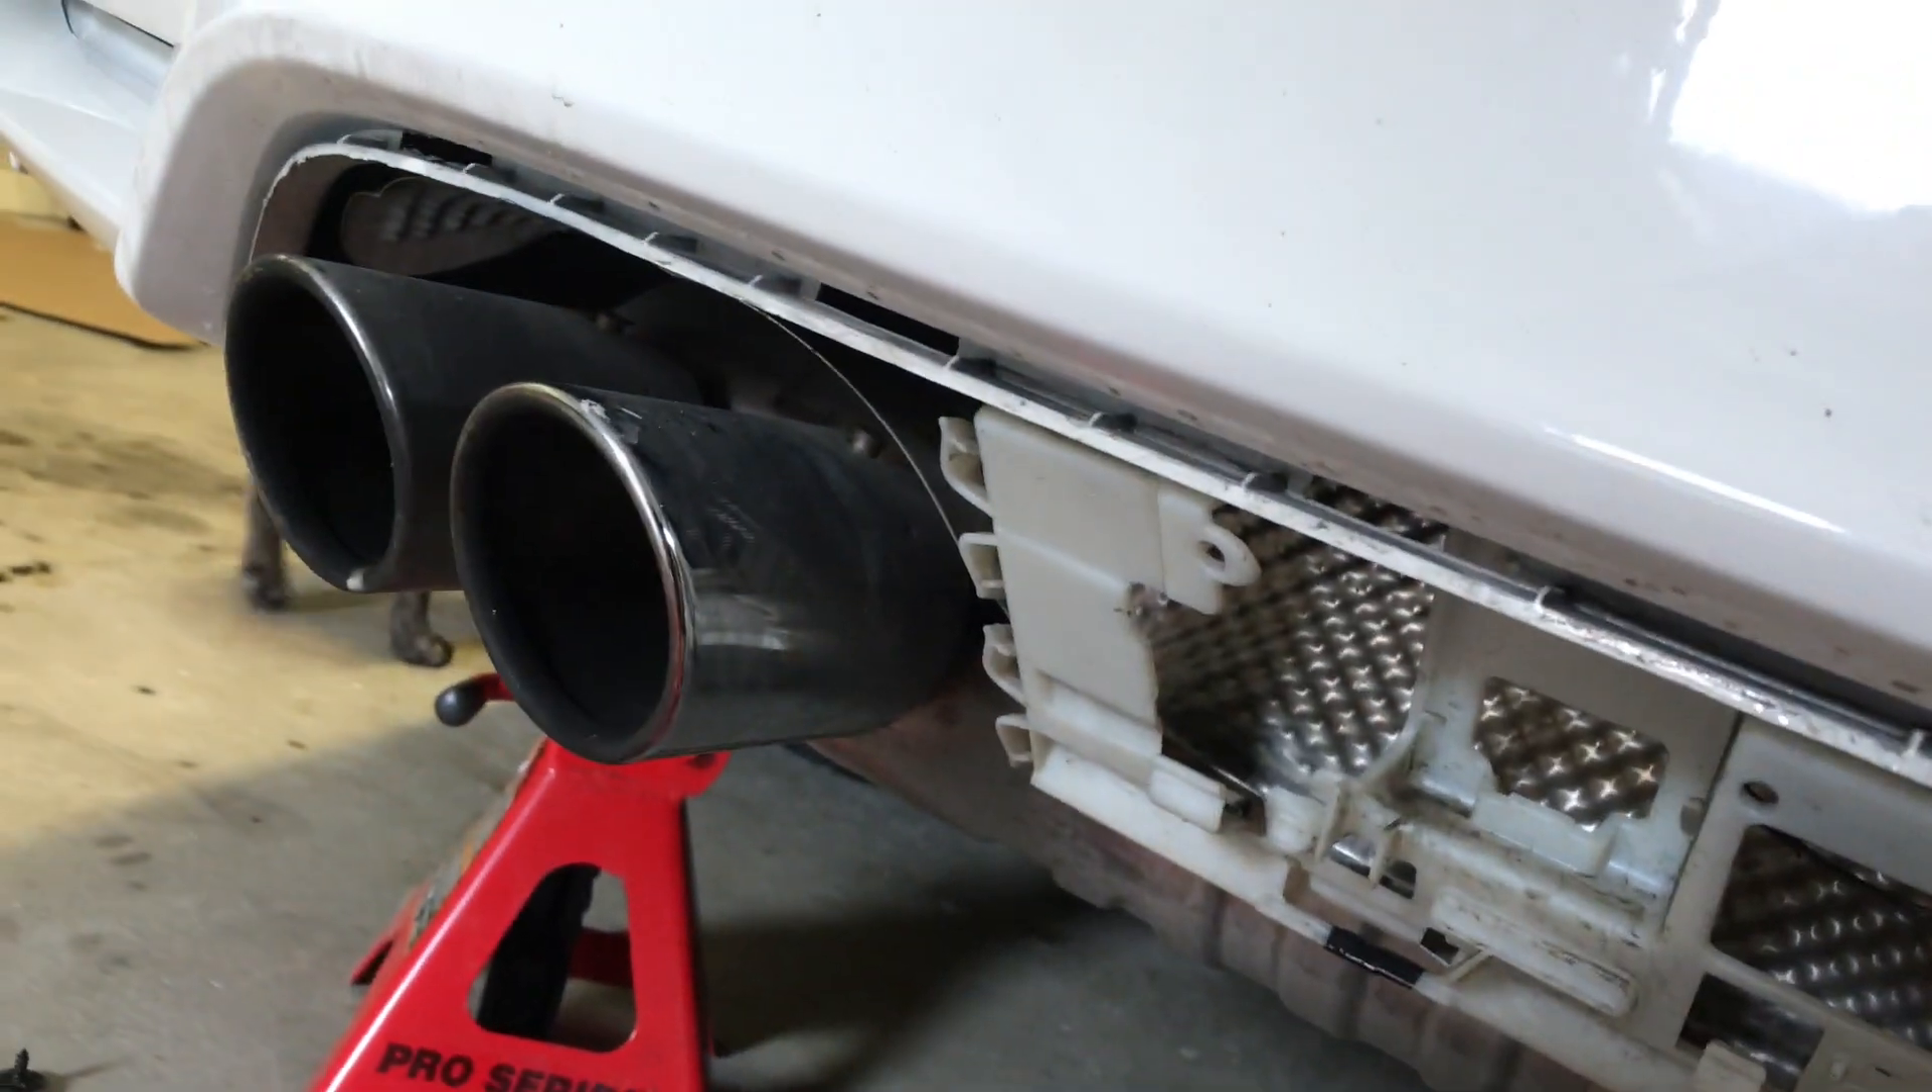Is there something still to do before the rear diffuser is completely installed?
Yes.